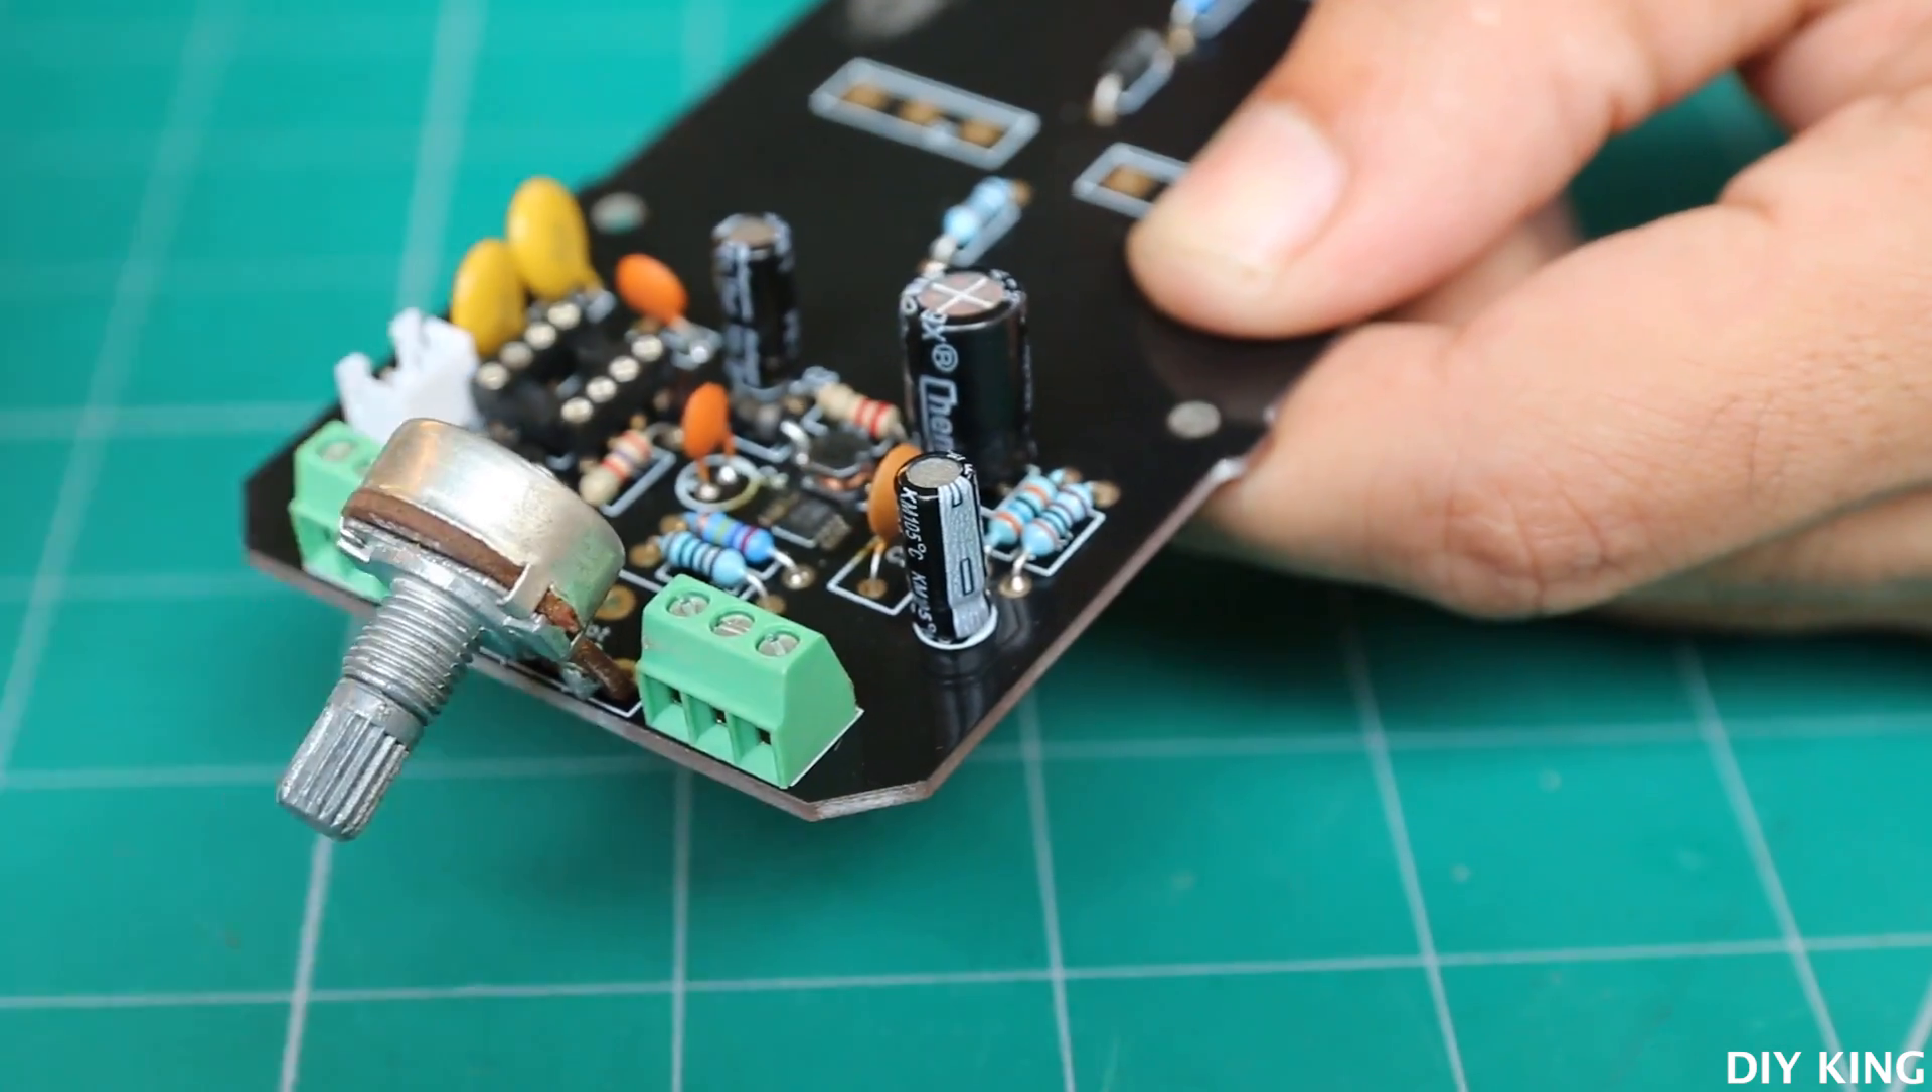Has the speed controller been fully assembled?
No.